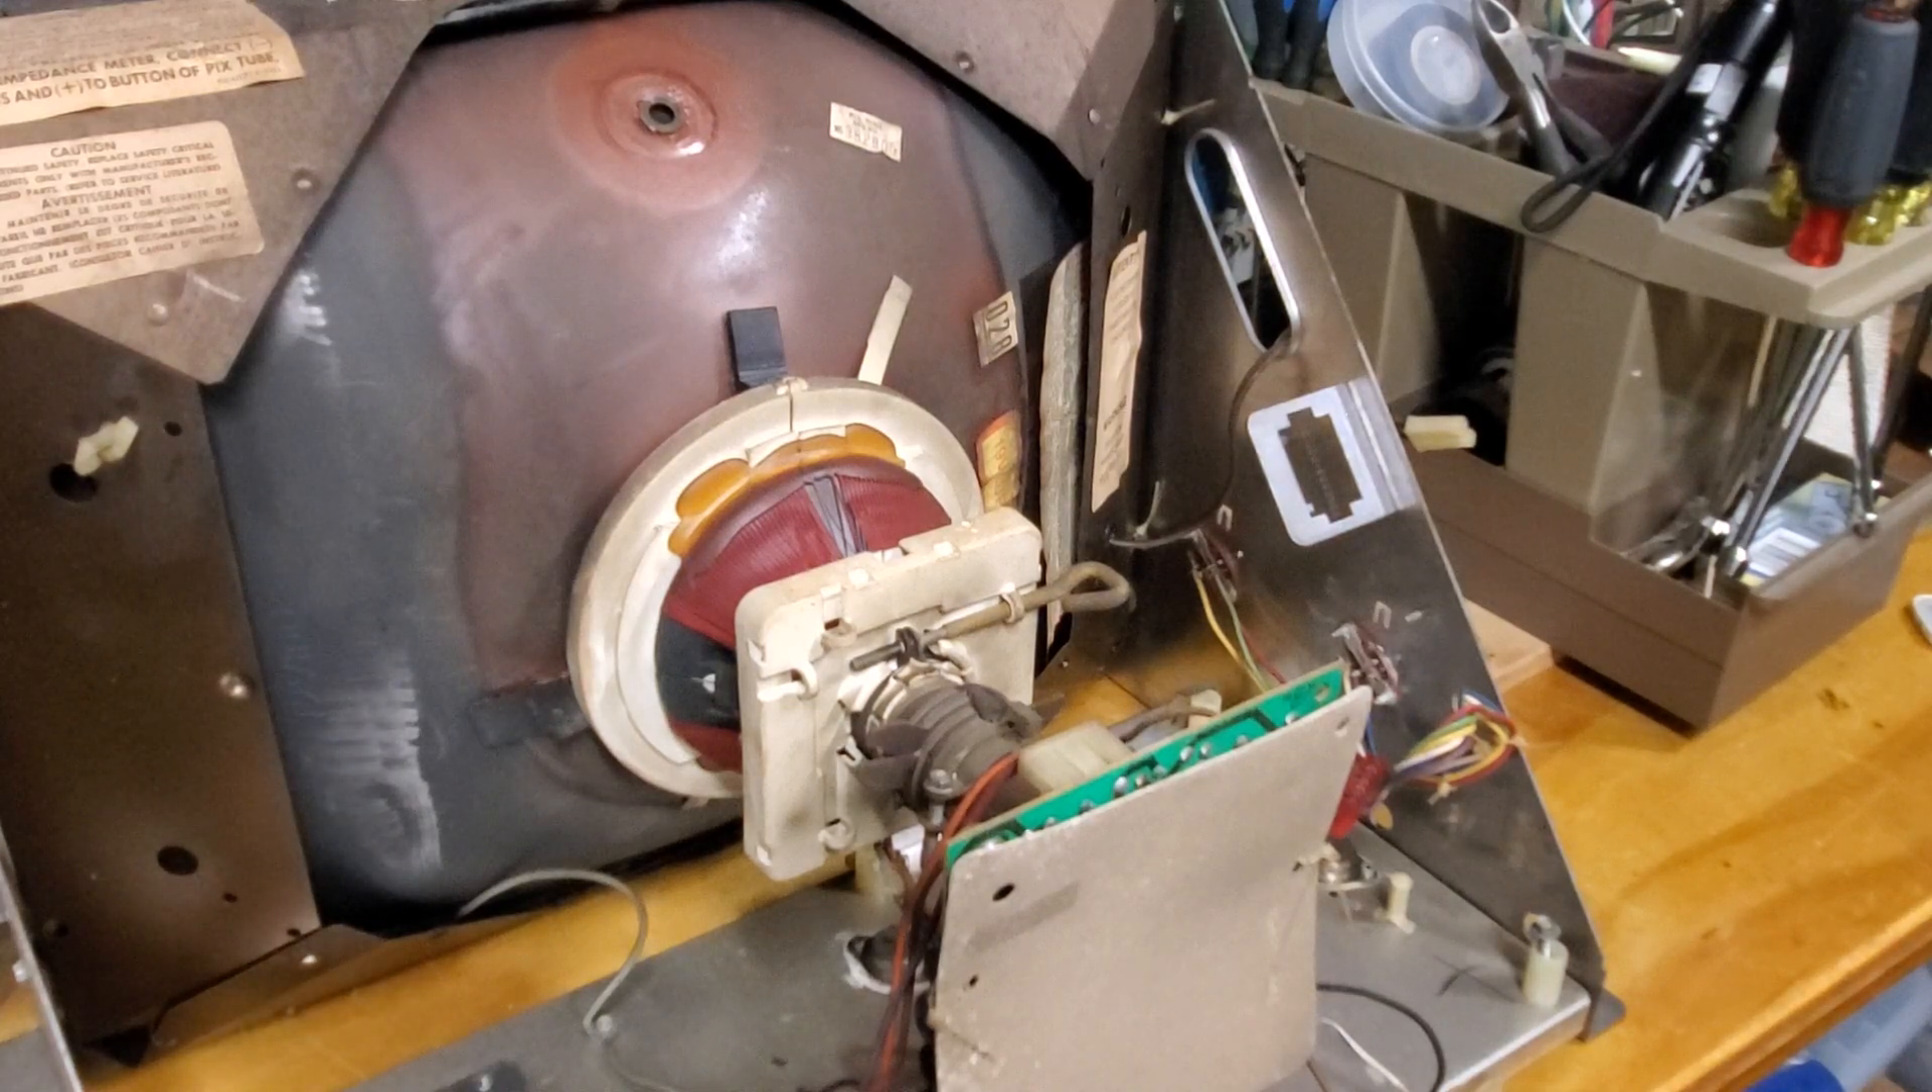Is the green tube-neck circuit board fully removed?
No.